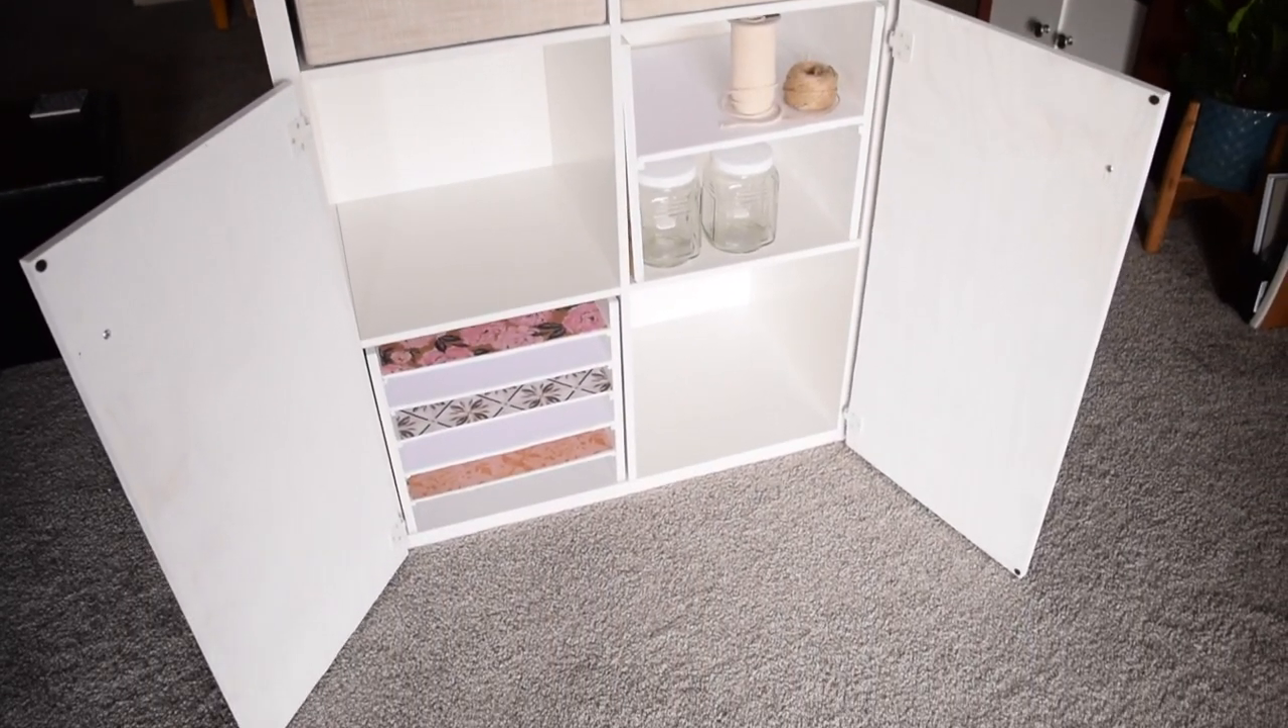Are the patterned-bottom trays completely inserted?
Yes.